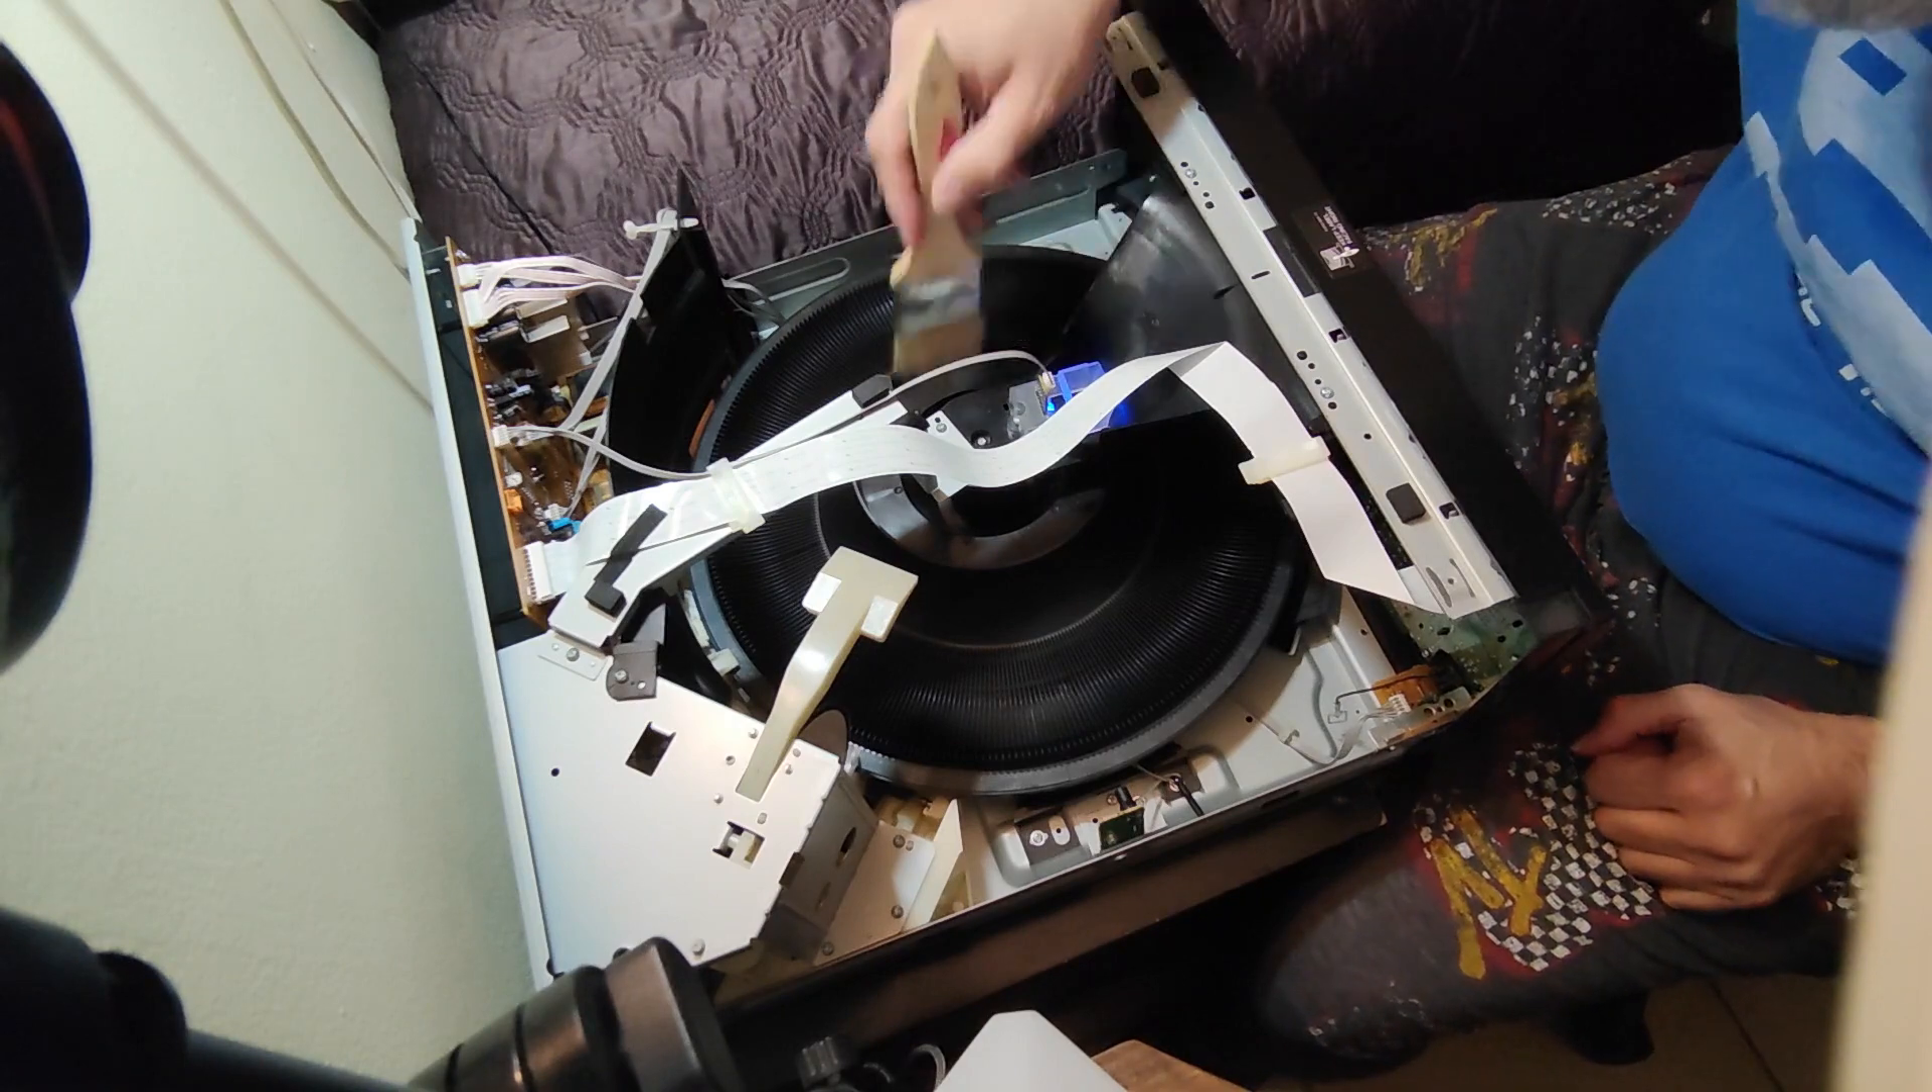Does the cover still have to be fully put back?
Yes.